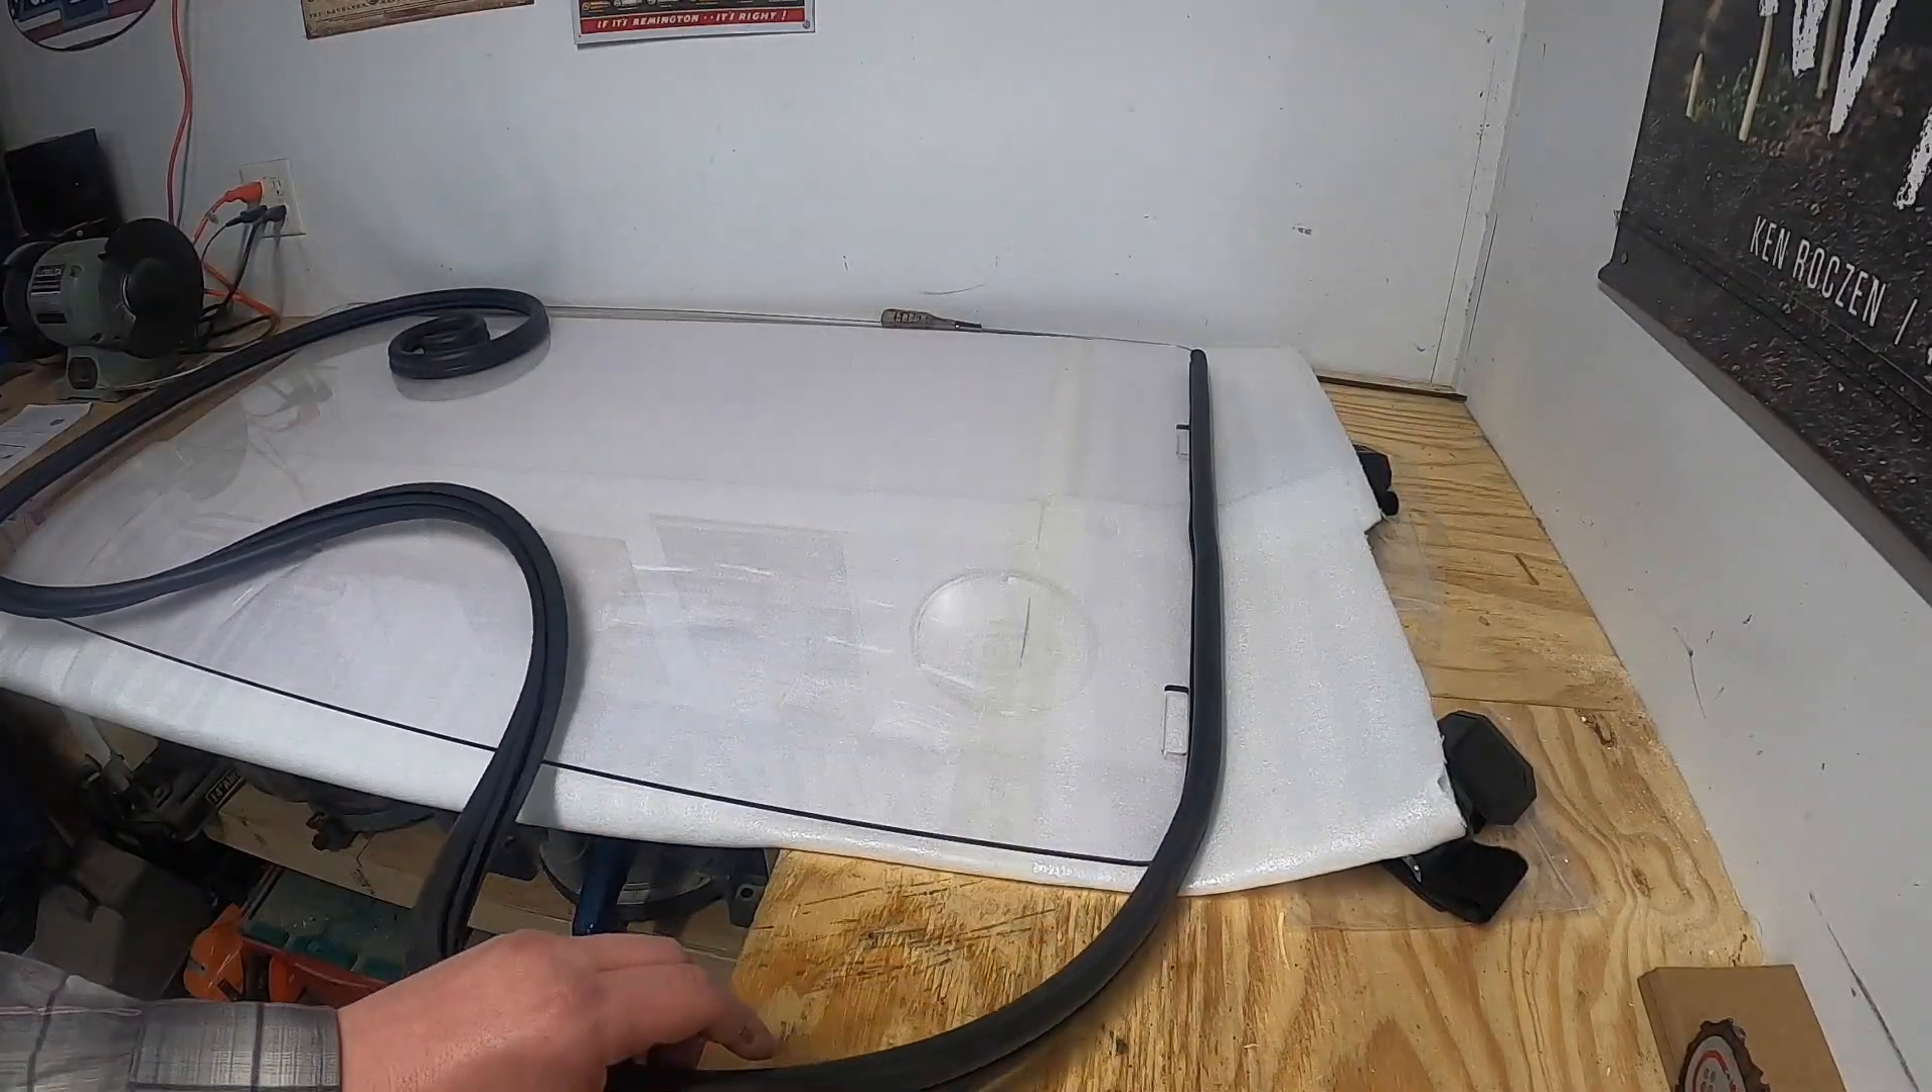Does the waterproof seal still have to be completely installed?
Yes.